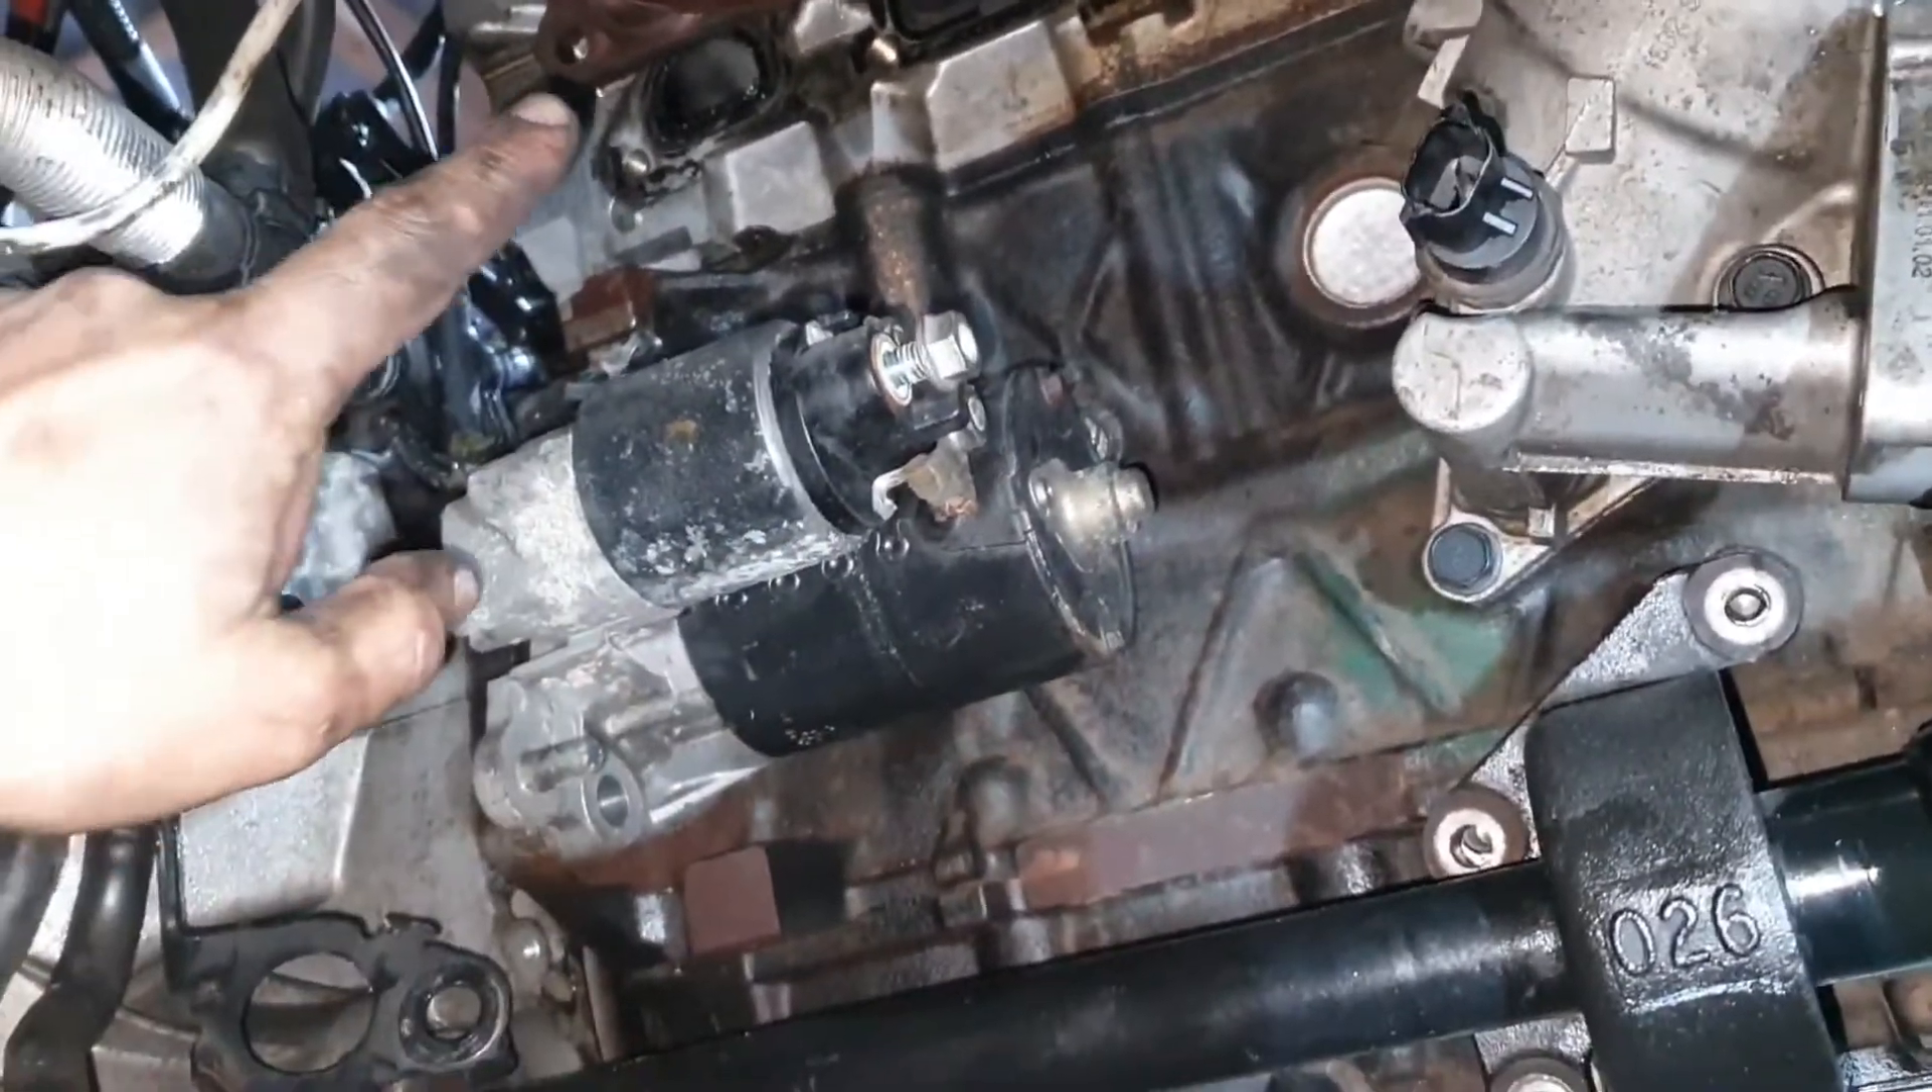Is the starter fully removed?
No.